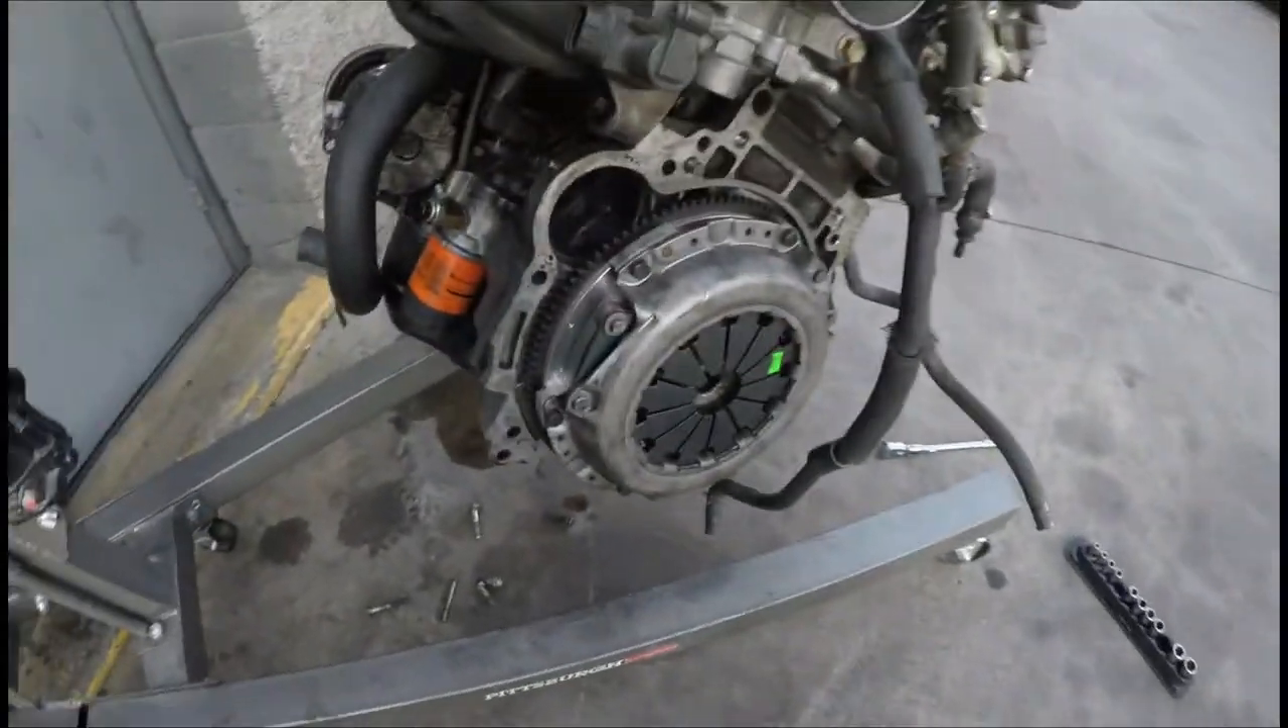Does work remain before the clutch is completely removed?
Yes.